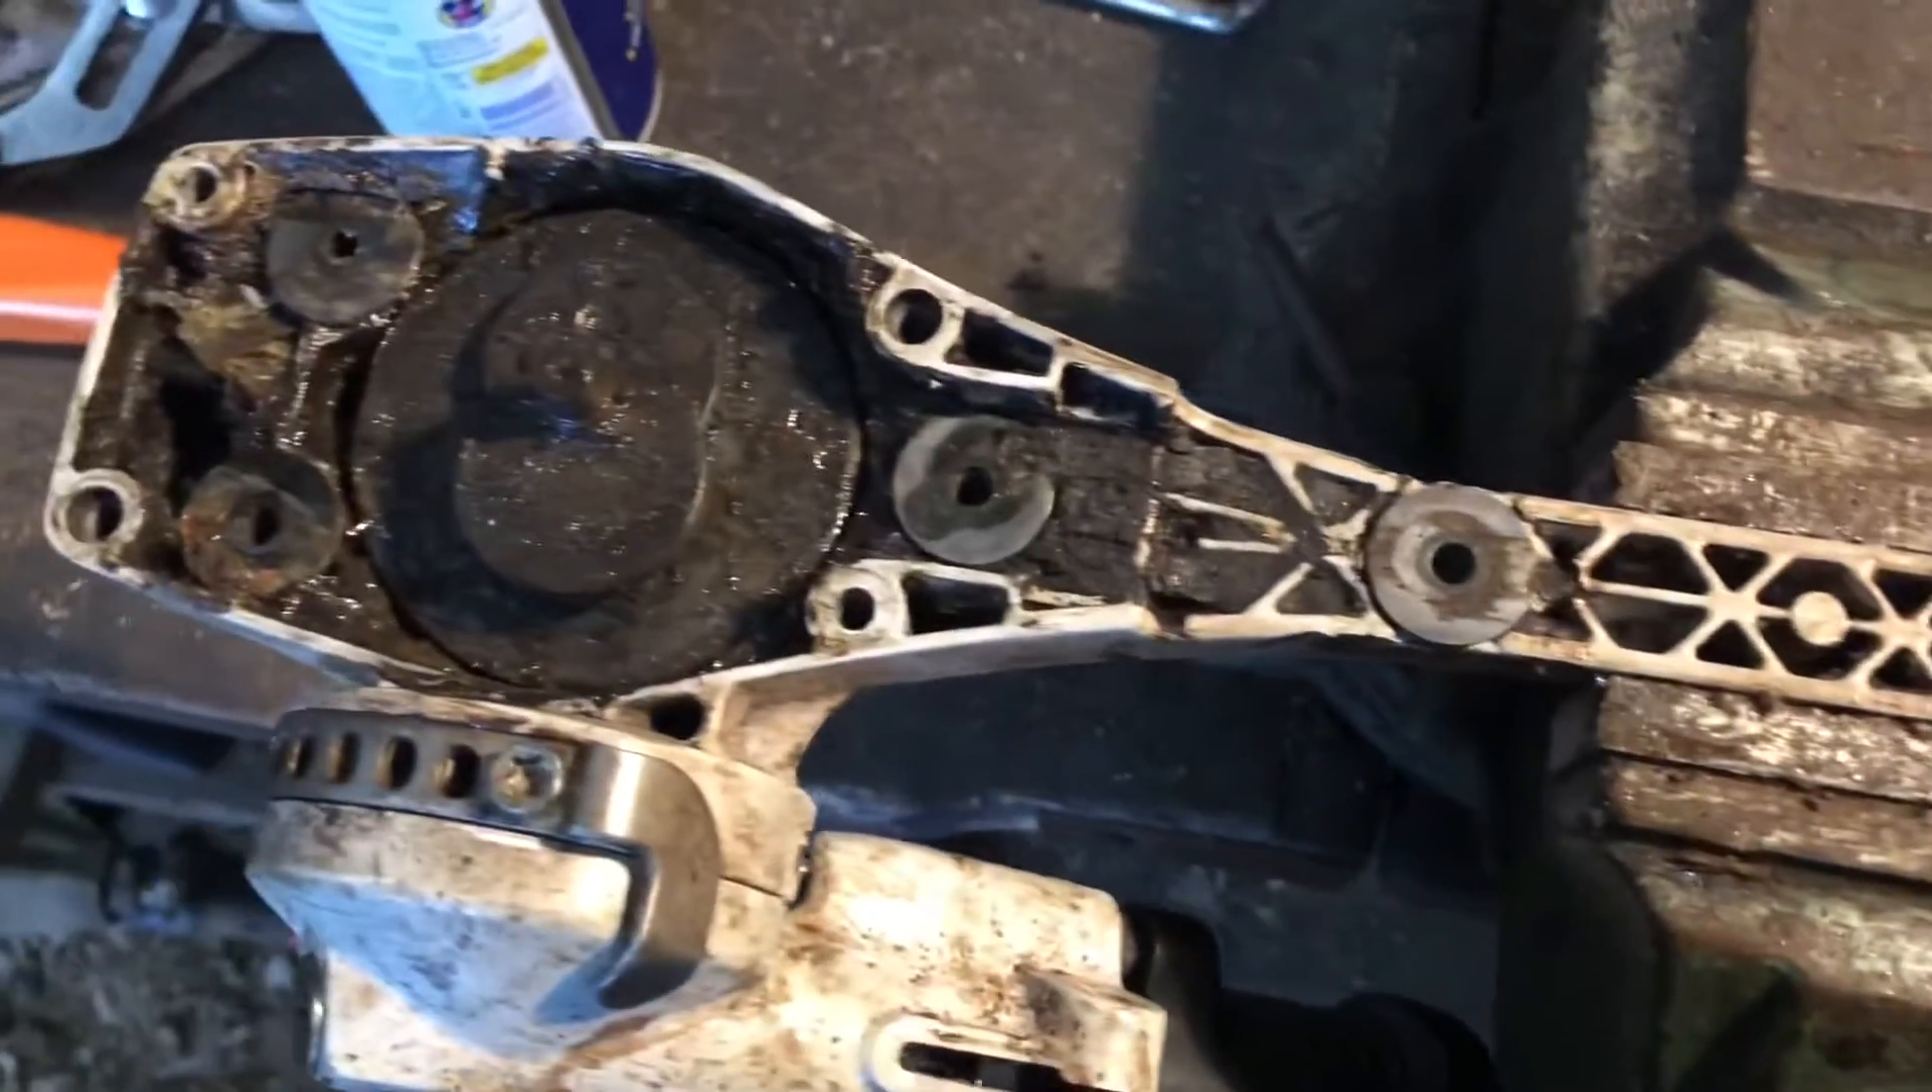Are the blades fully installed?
No.